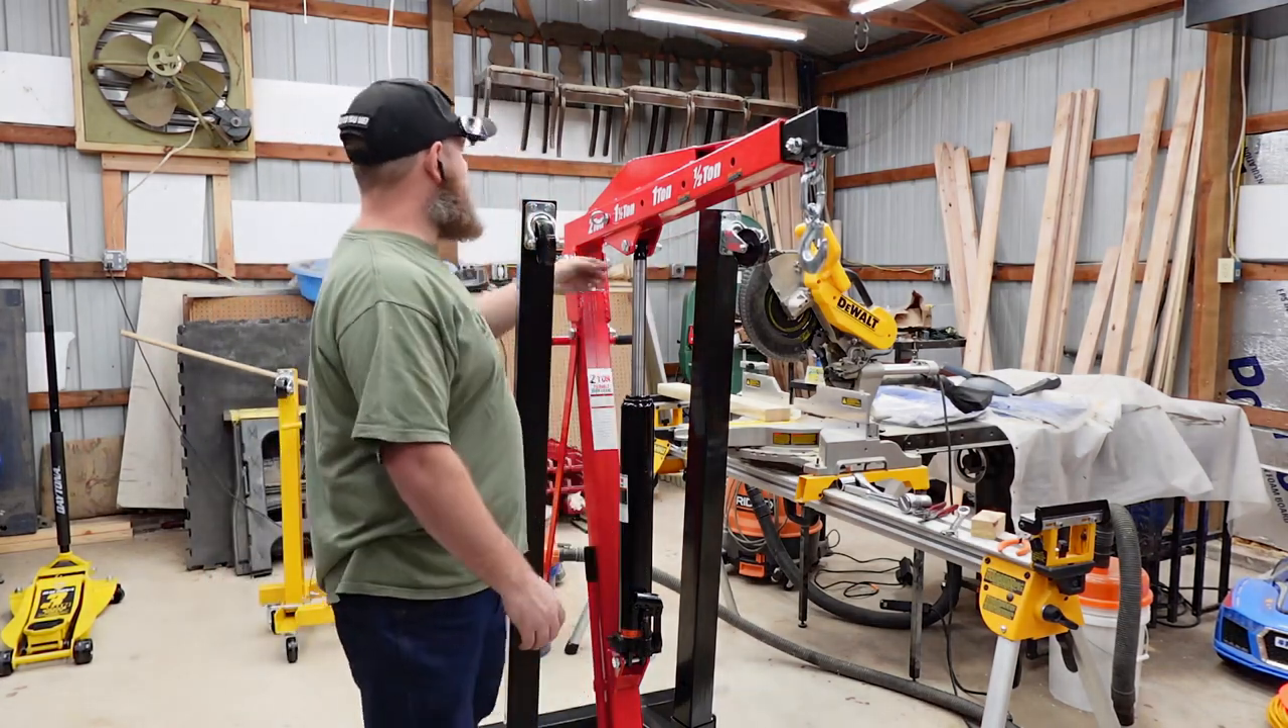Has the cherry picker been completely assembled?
Yes.